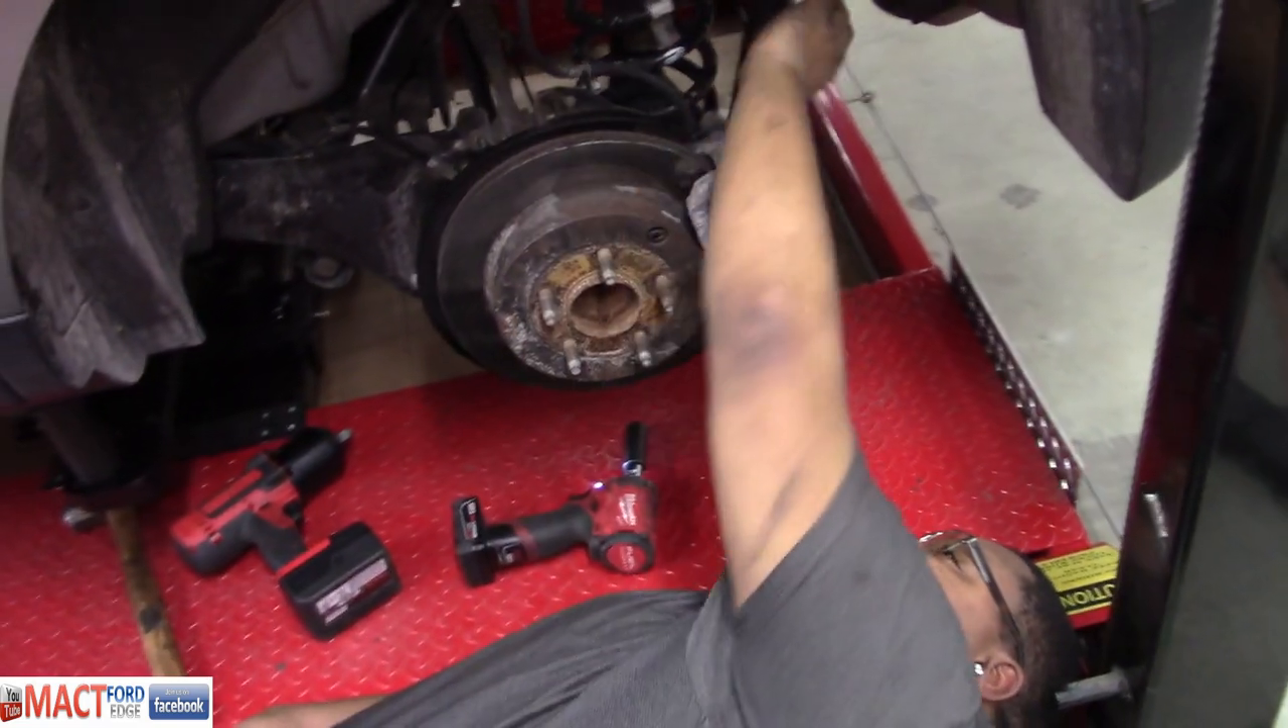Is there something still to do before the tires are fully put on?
Yes.